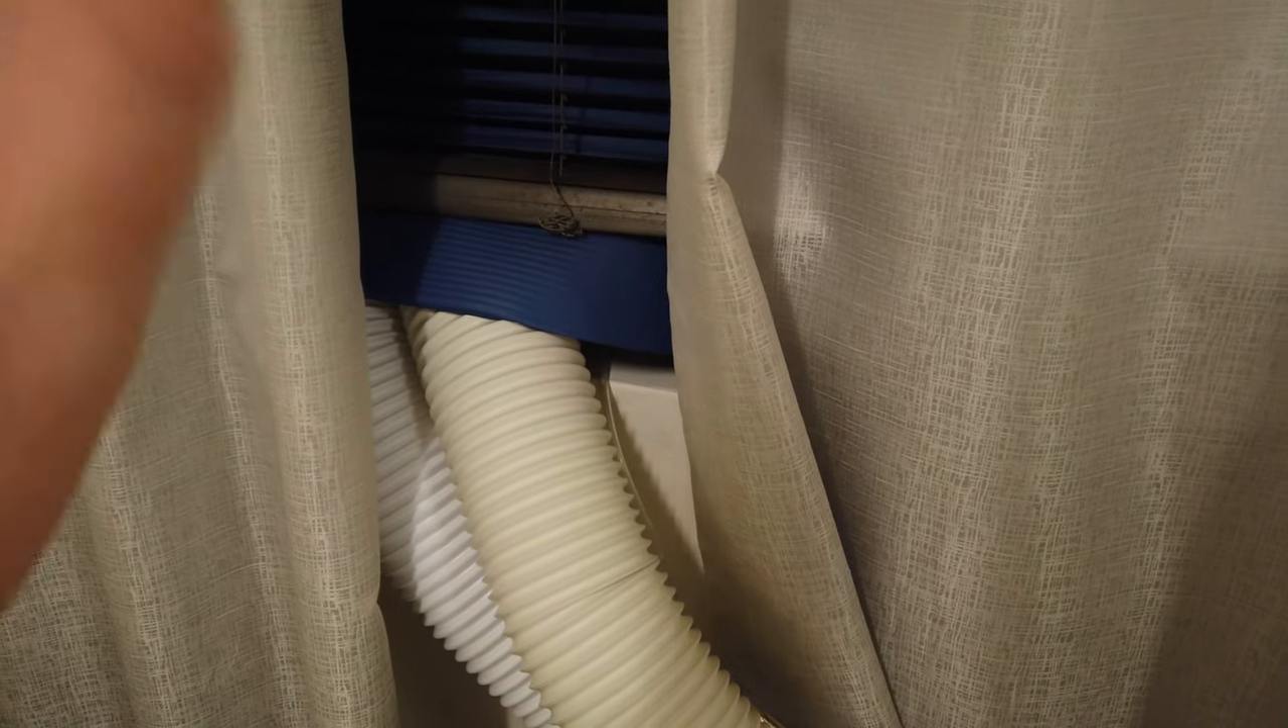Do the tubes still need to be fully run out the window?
No.